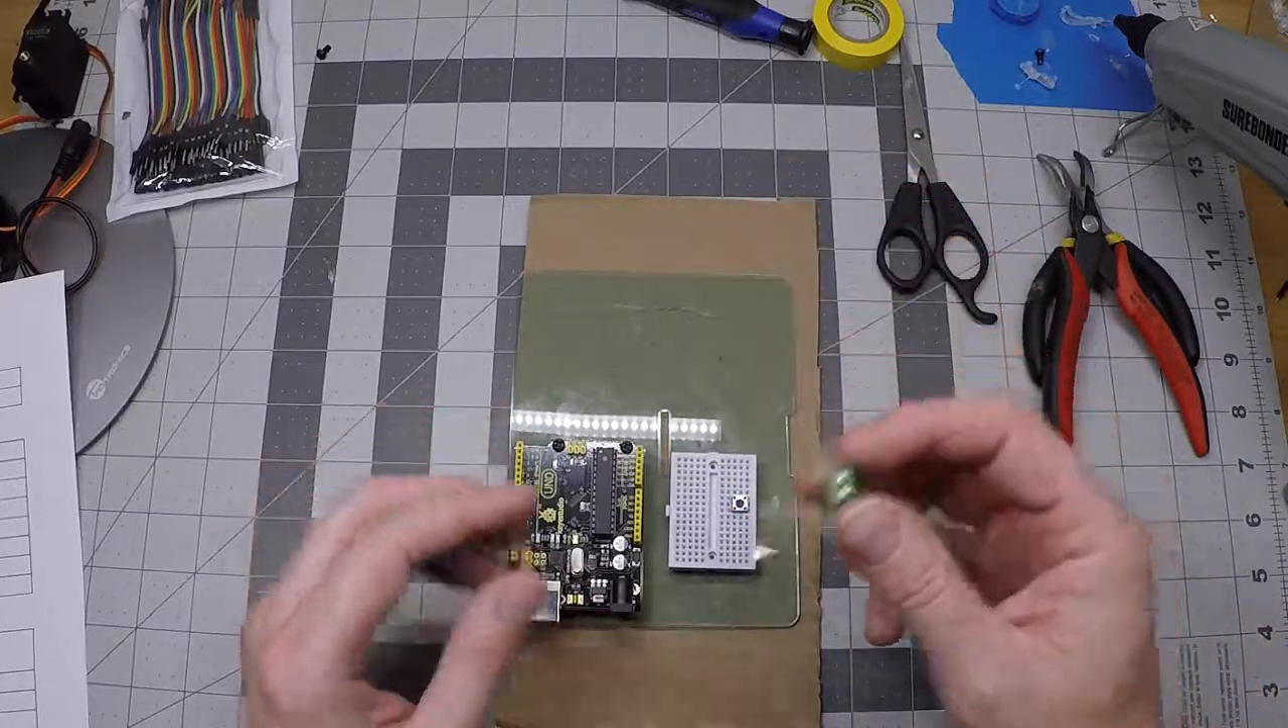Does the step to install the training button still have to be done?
No.